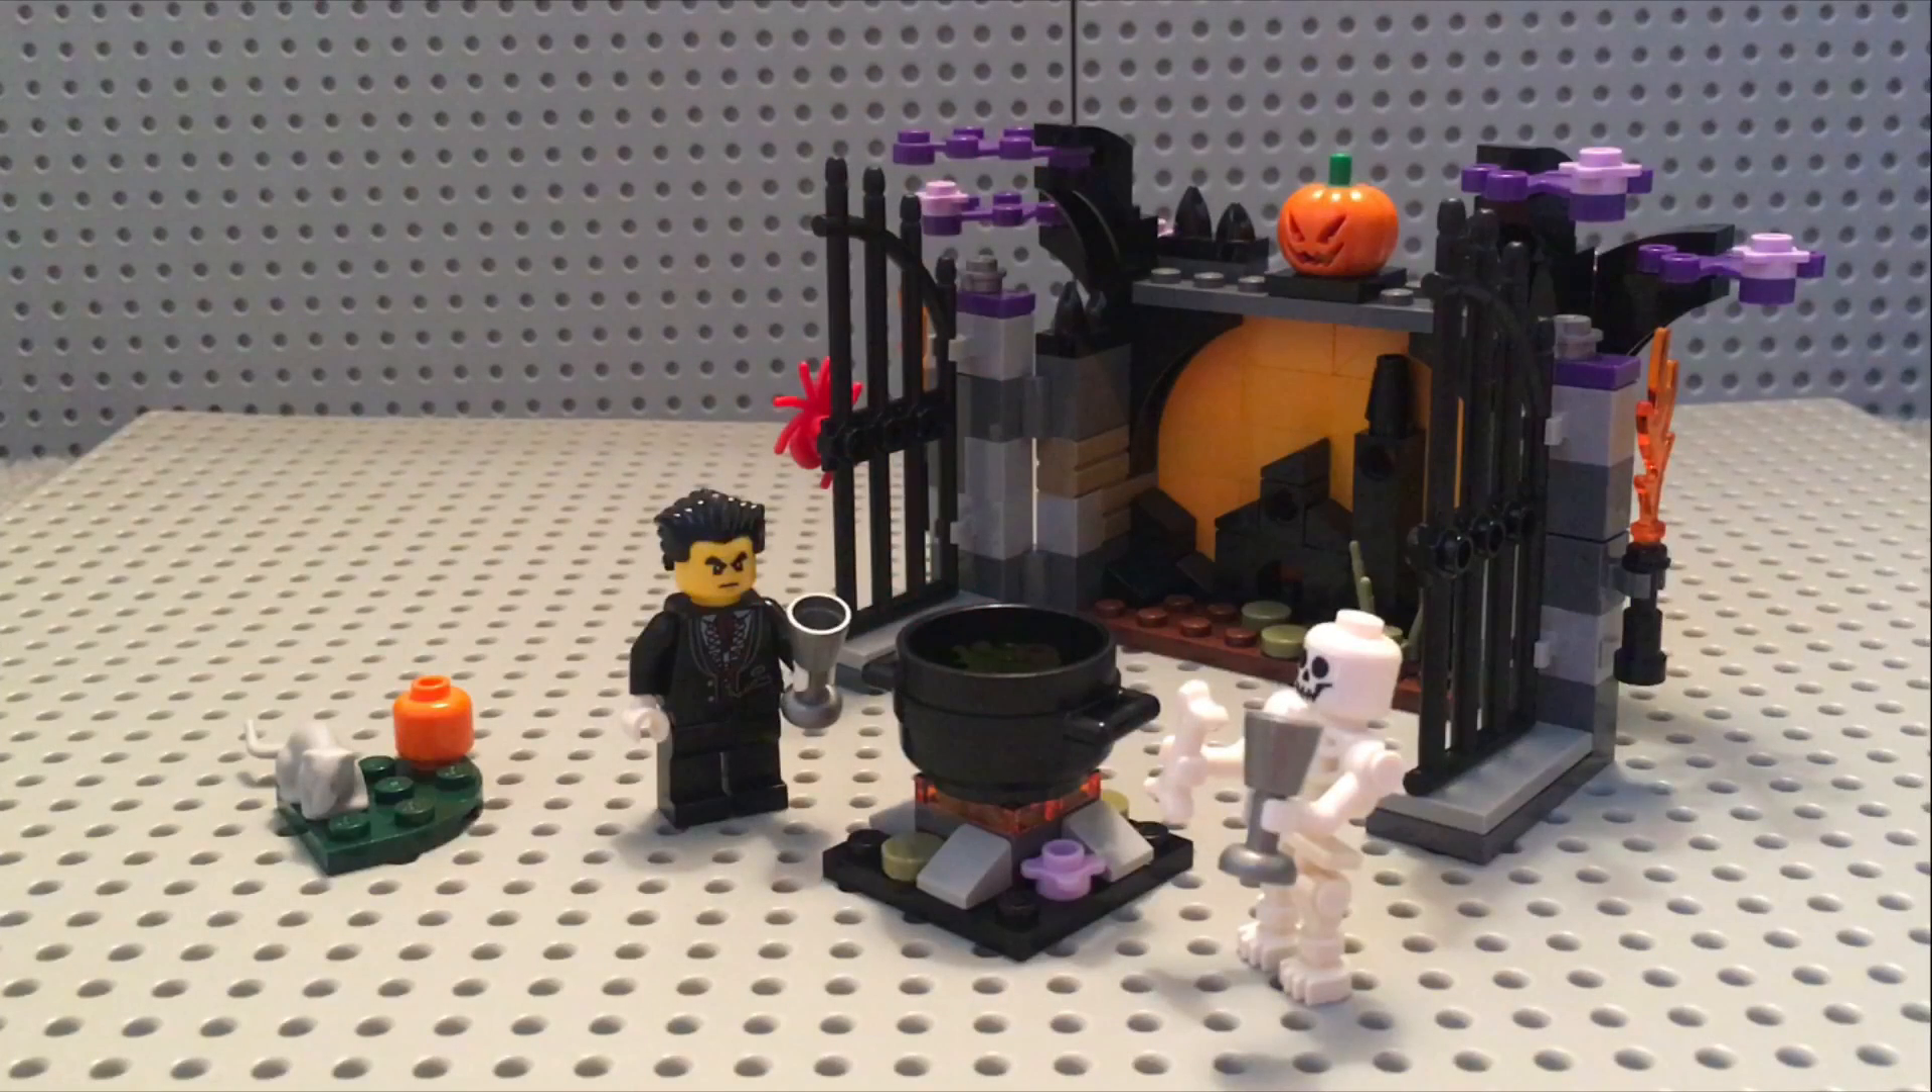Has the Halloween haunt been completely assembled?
Yes.